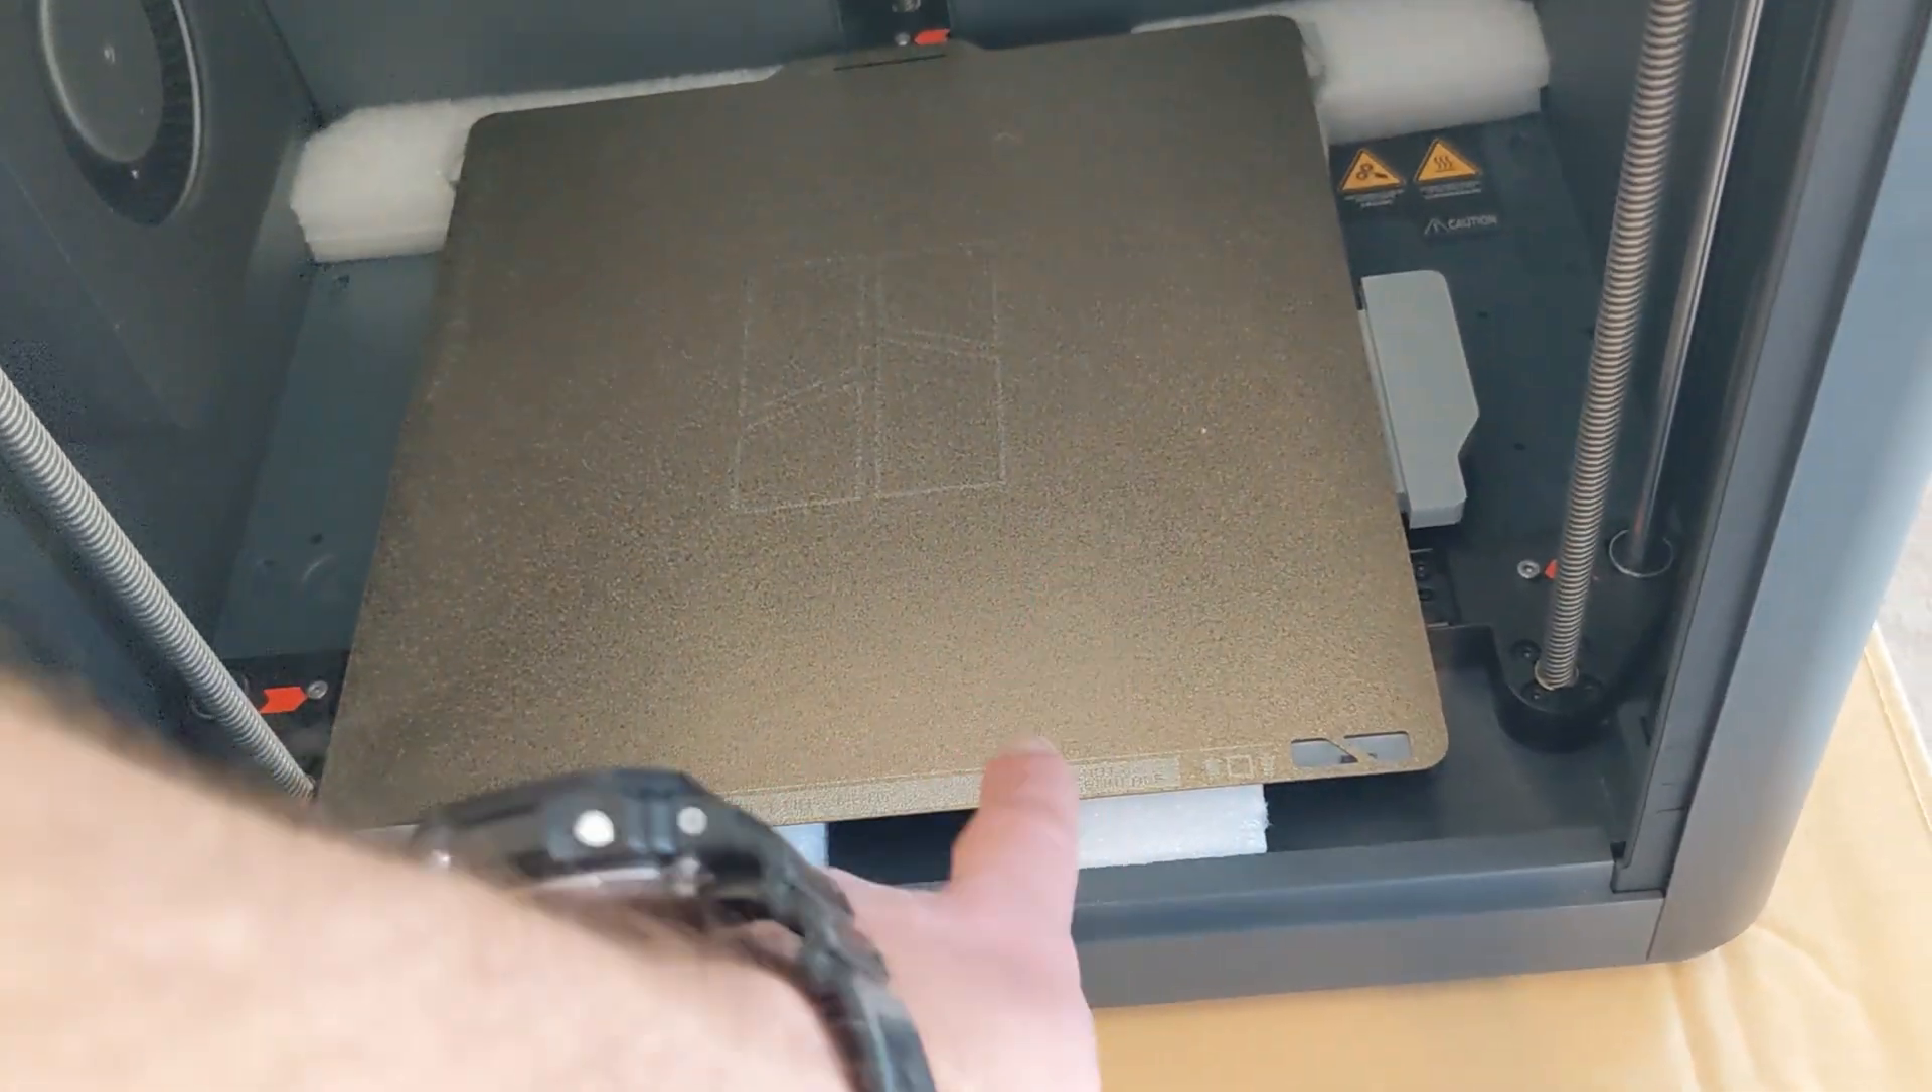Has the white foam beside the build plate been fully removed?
No.